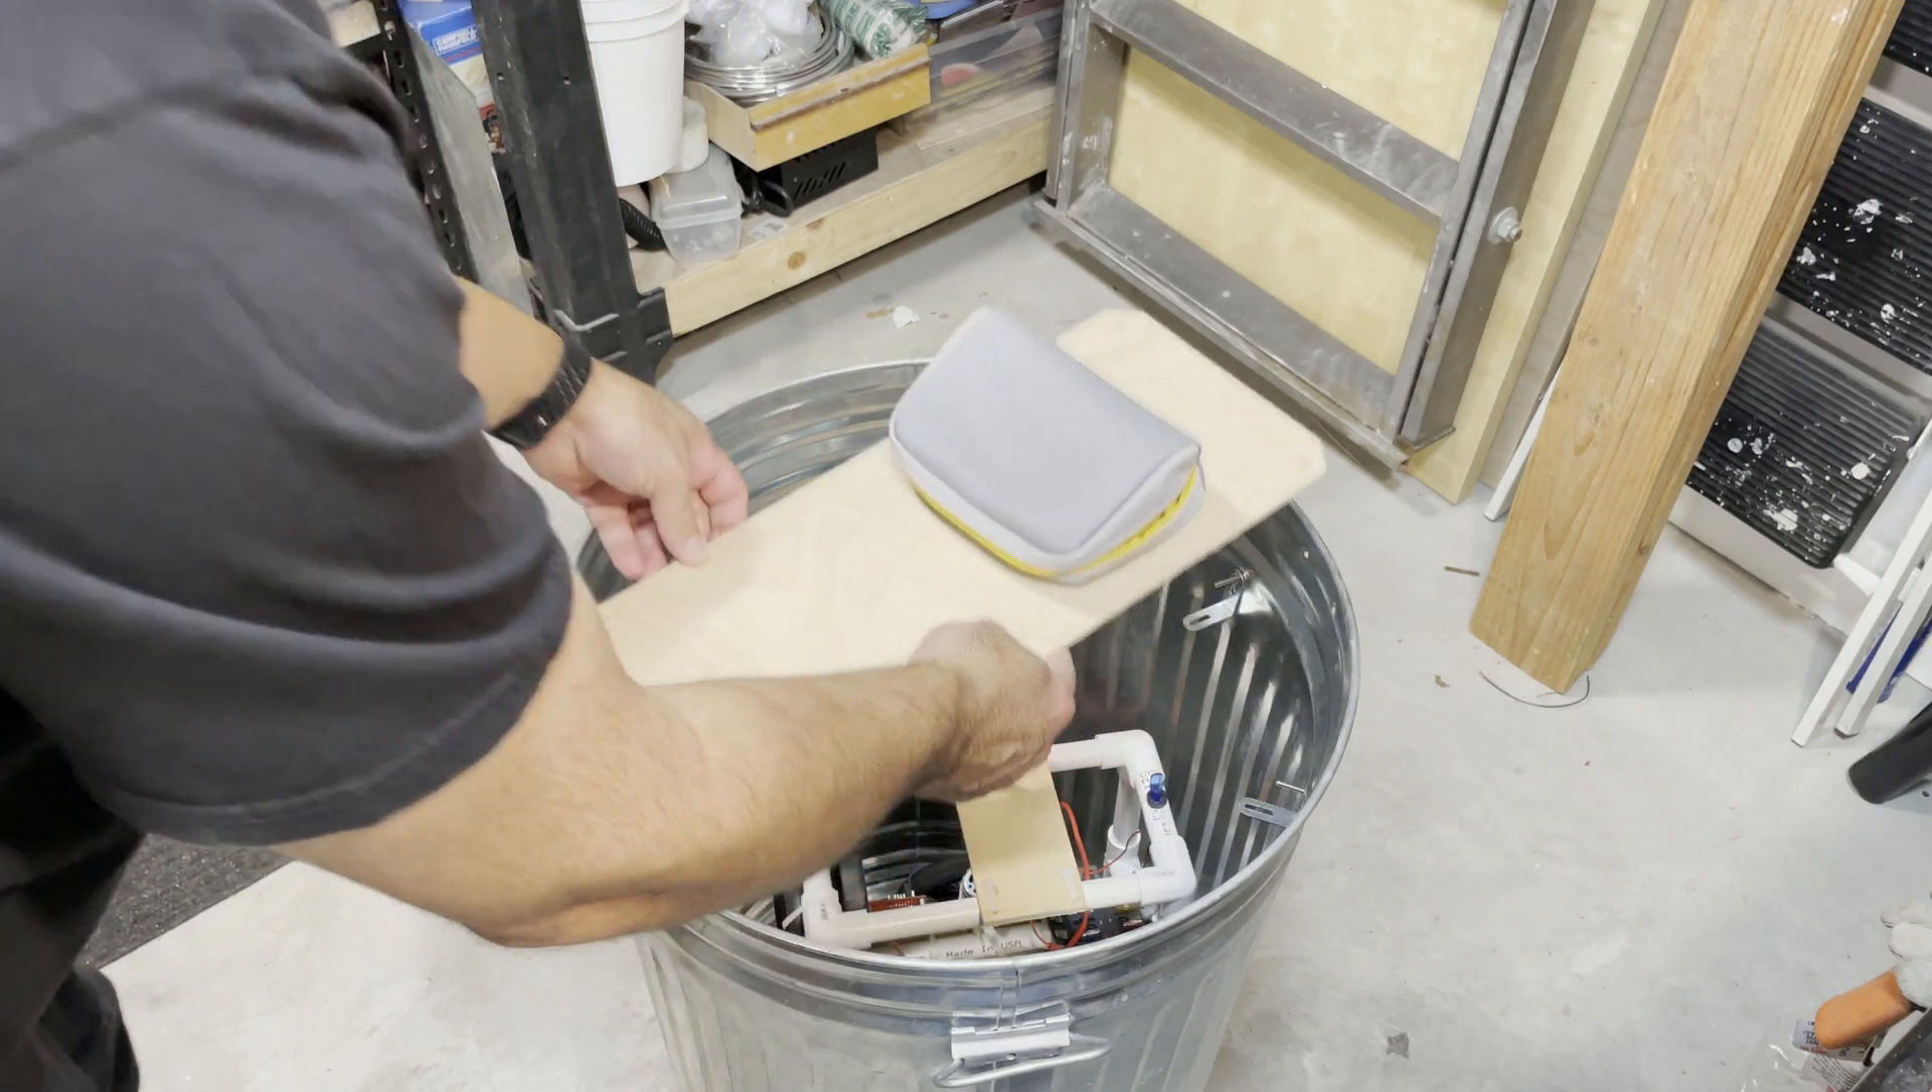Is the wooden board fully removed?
No.